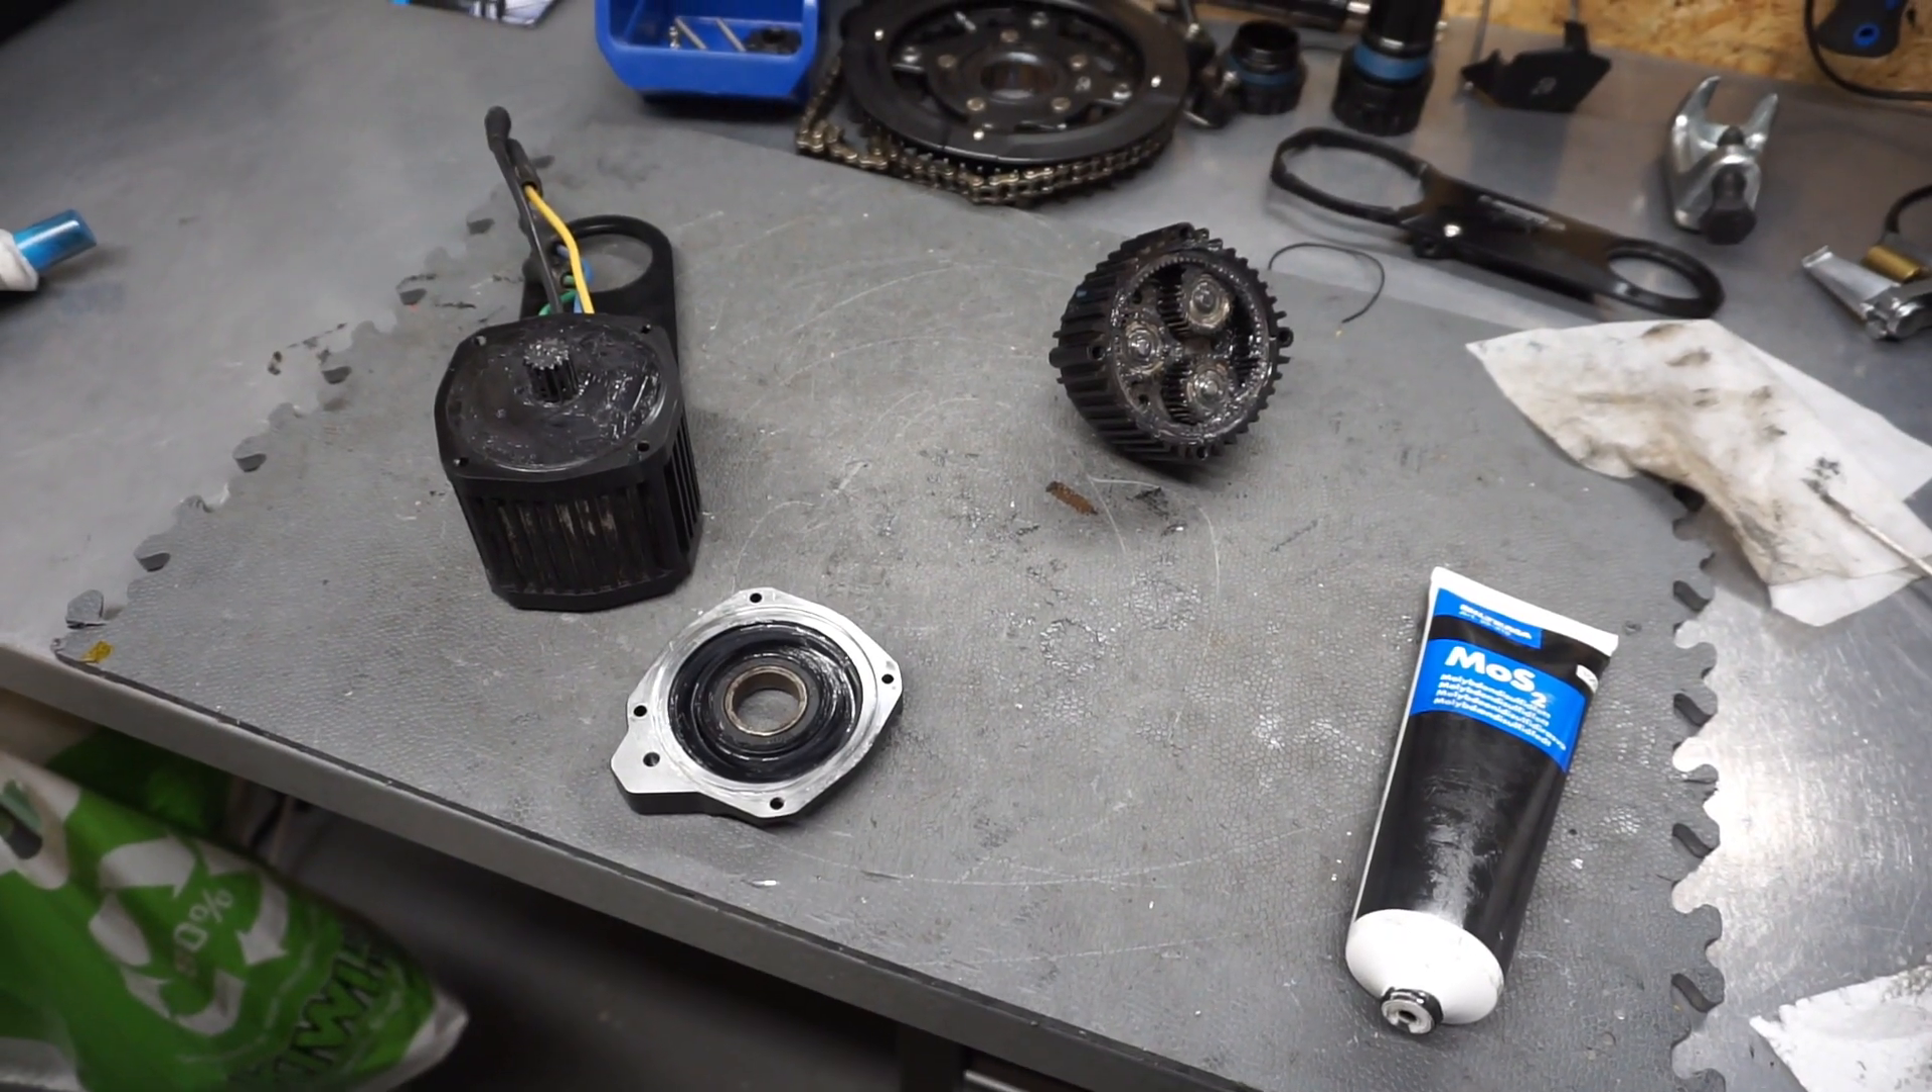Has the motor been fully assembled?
No.